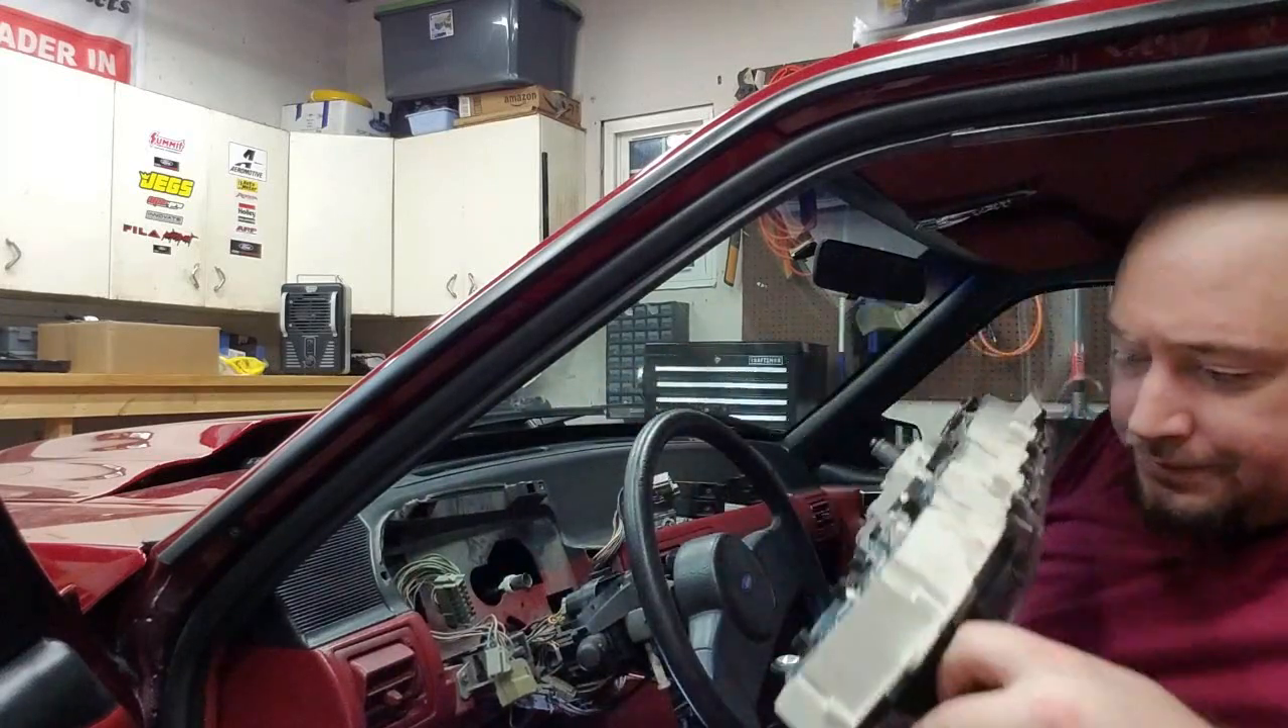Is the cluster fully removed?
Yes.